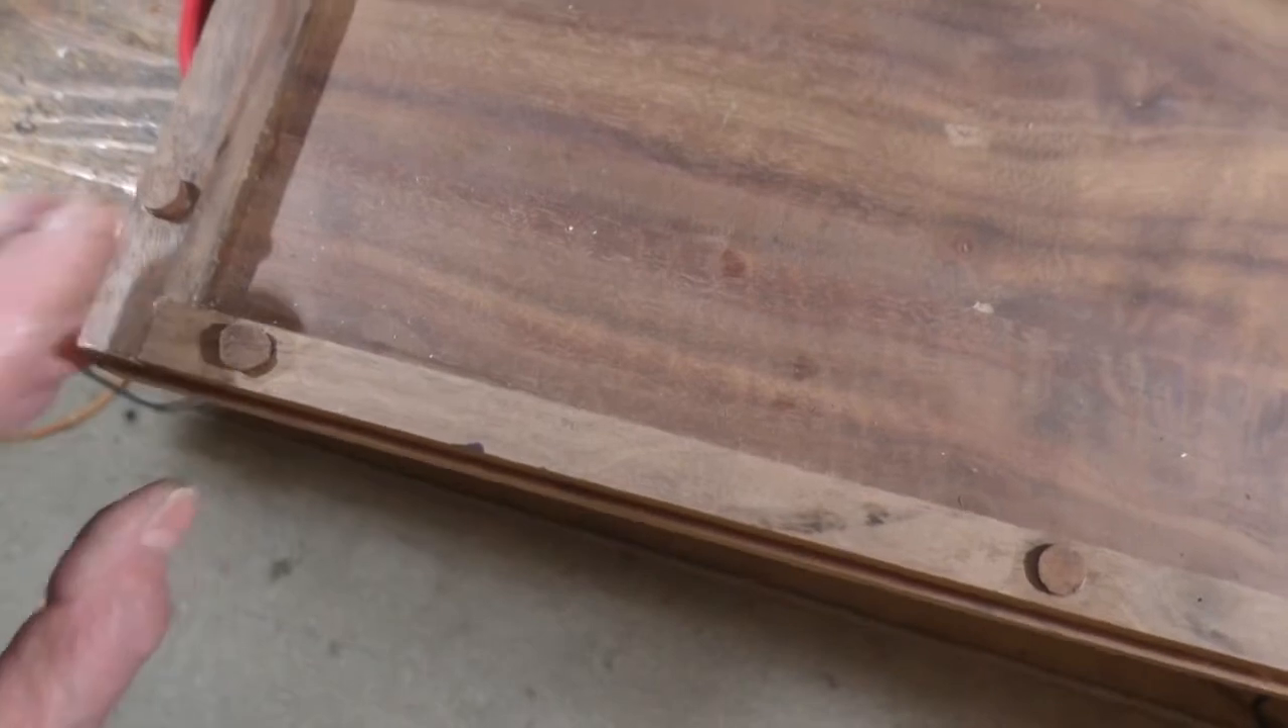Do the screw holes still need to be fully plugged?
No.